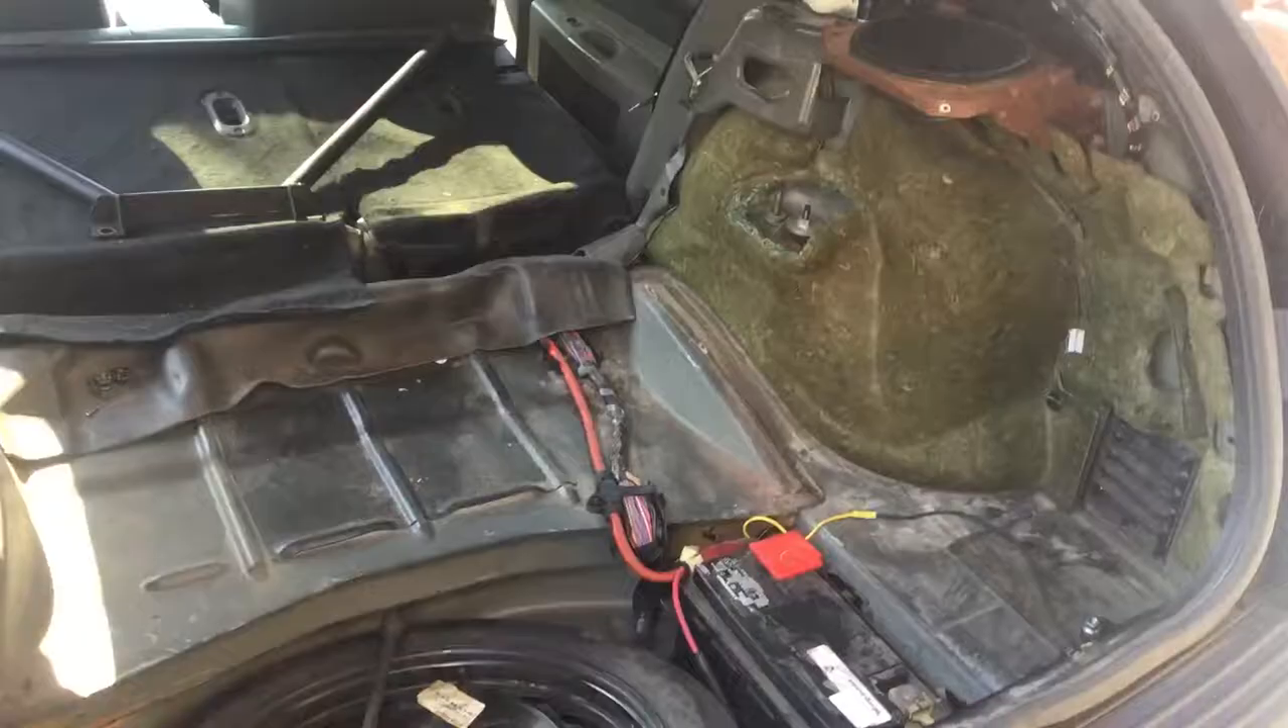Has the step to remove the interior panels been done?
Yes.